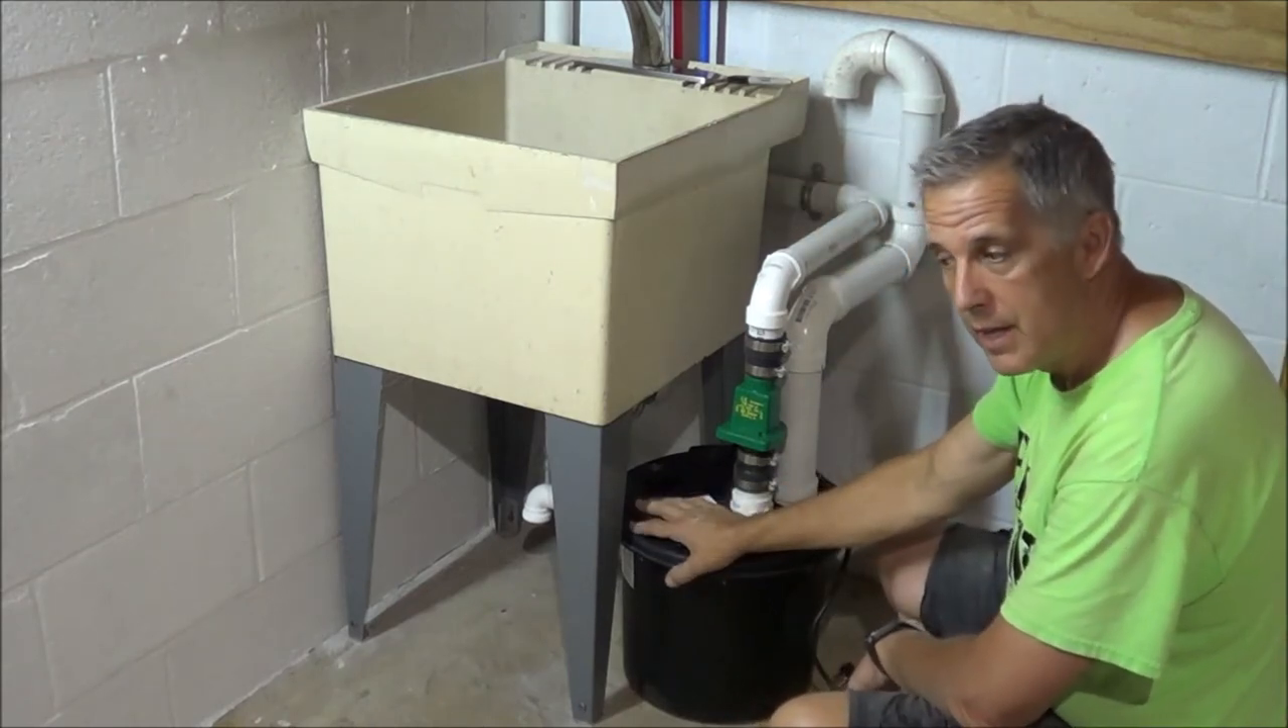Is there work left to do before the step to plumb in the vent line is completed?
No.